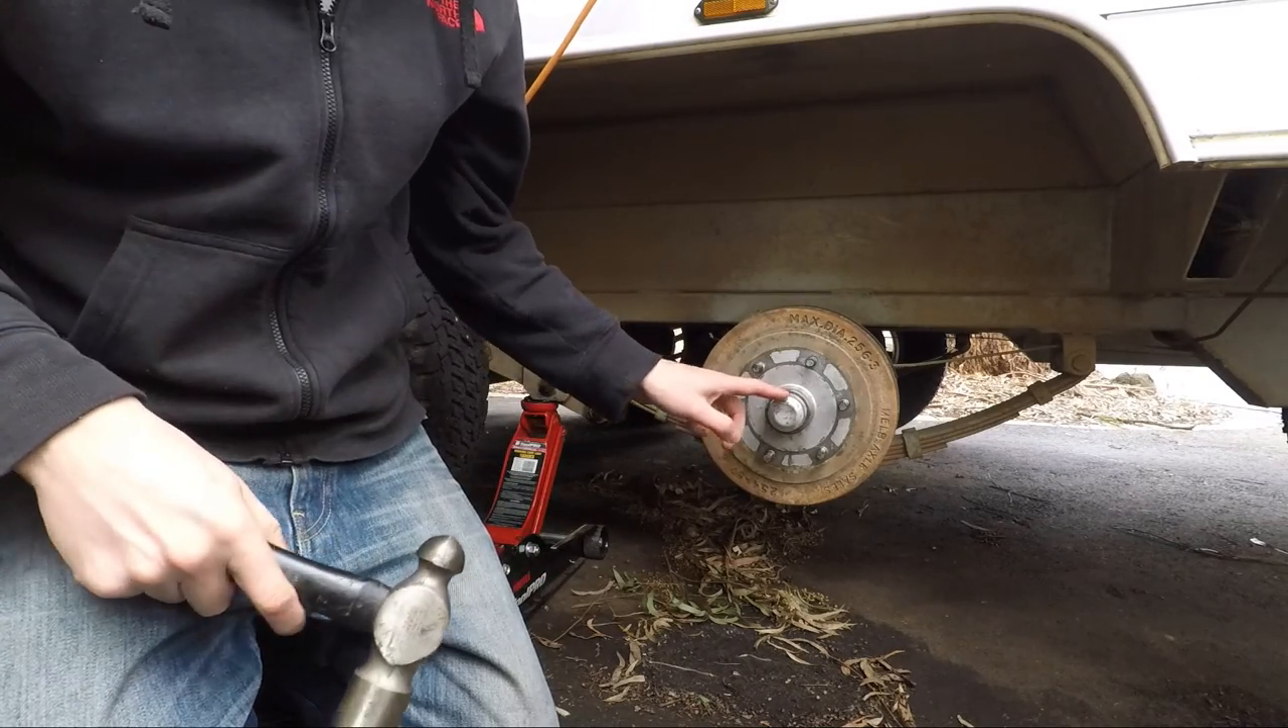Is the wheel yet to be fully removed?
No.